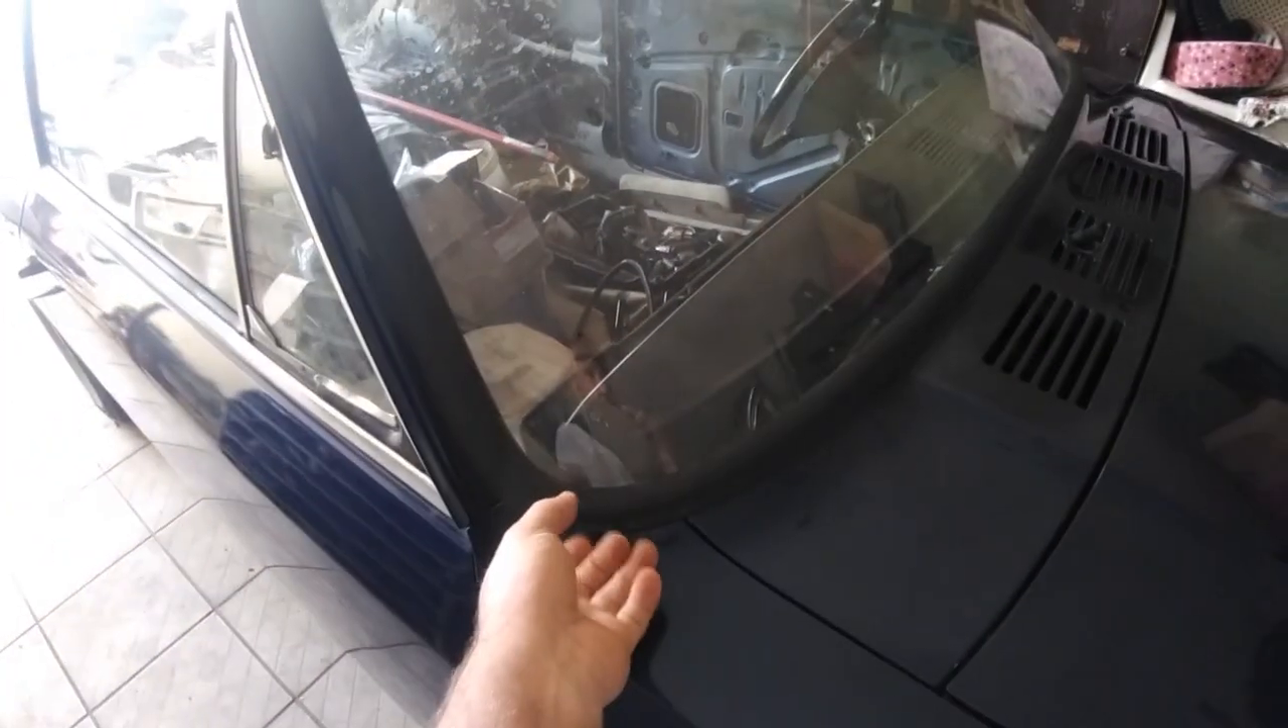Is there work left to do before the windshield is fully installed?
No.